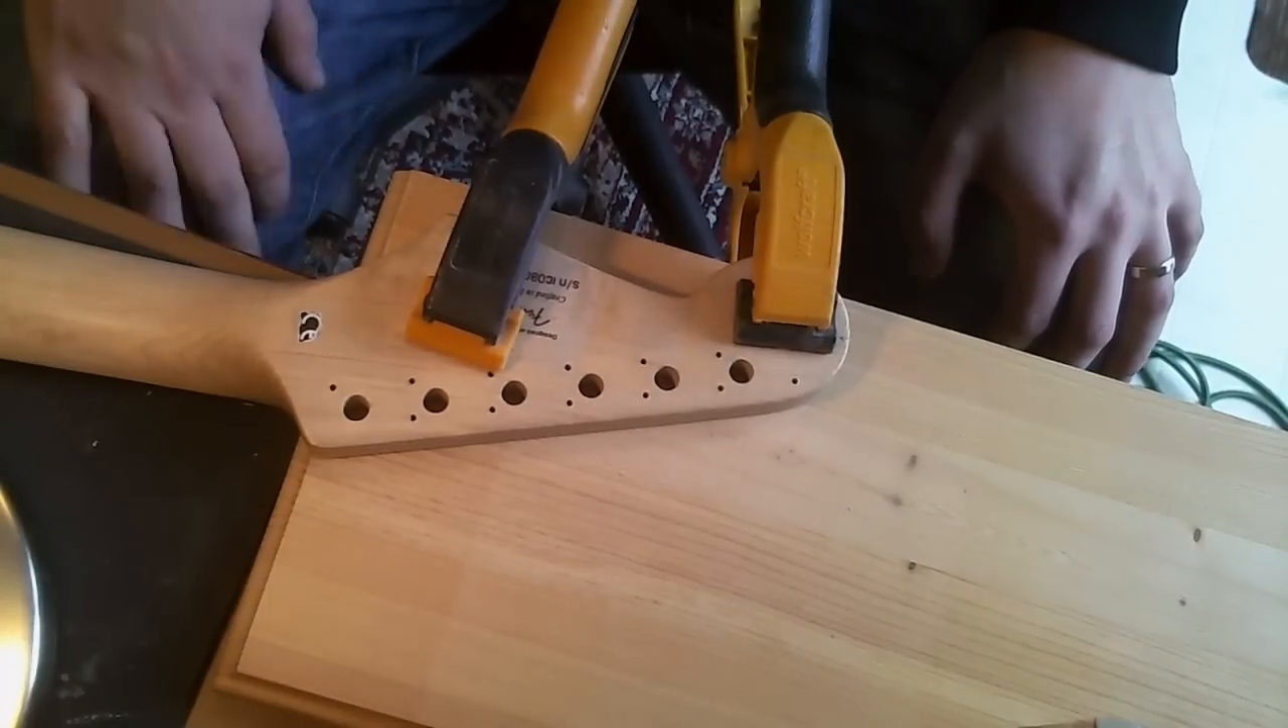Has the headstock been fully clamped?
Yes.